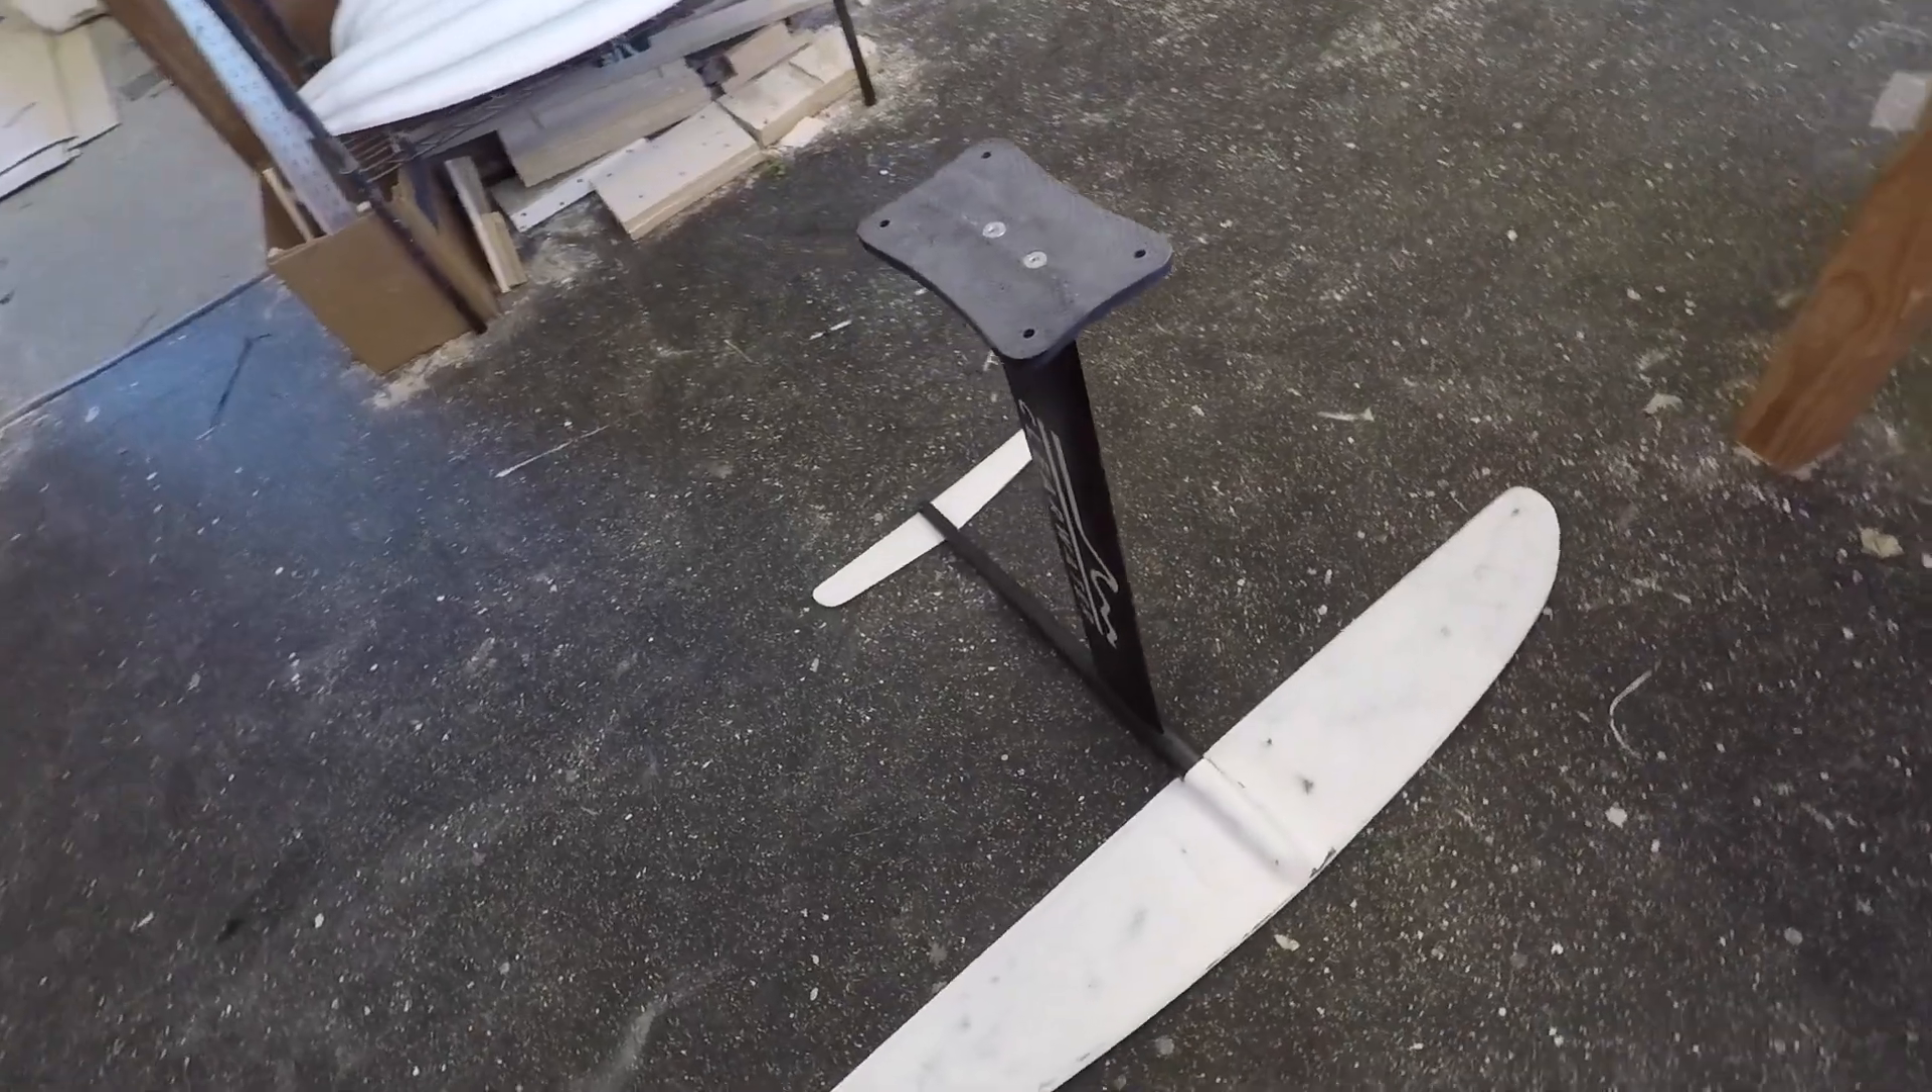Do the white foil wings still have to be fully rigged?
No.